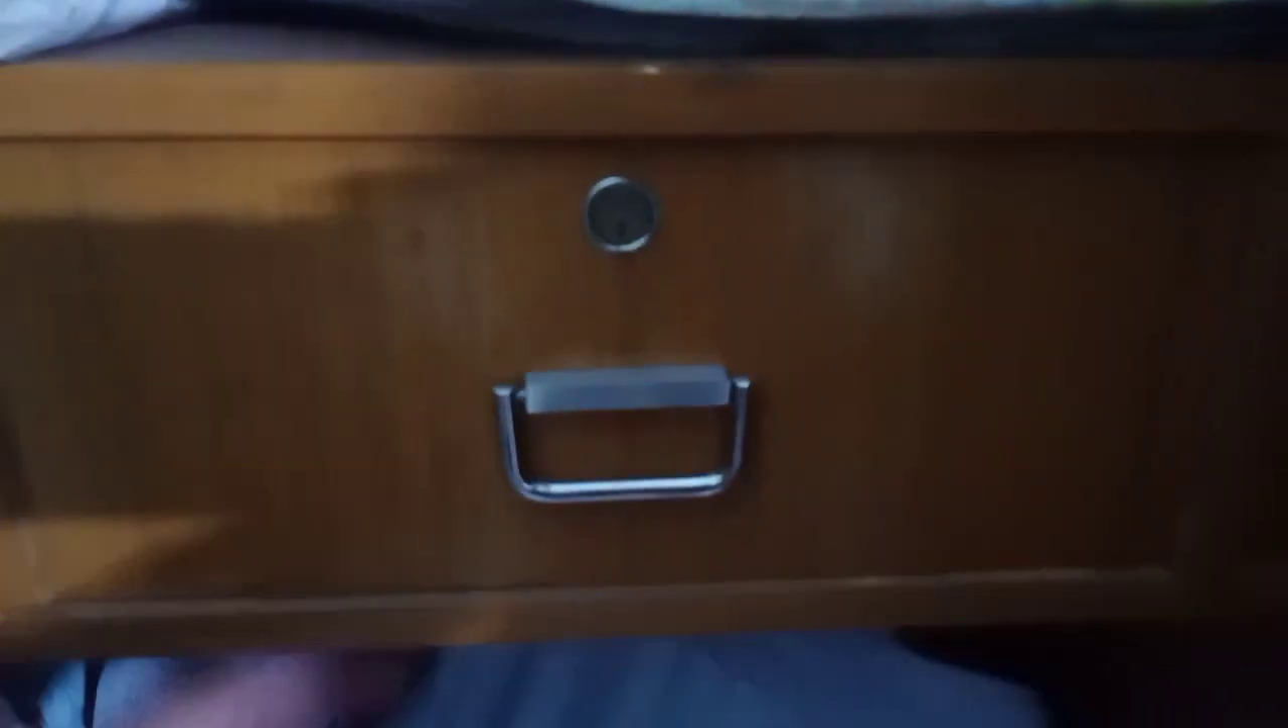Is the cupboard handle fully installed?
Yes.